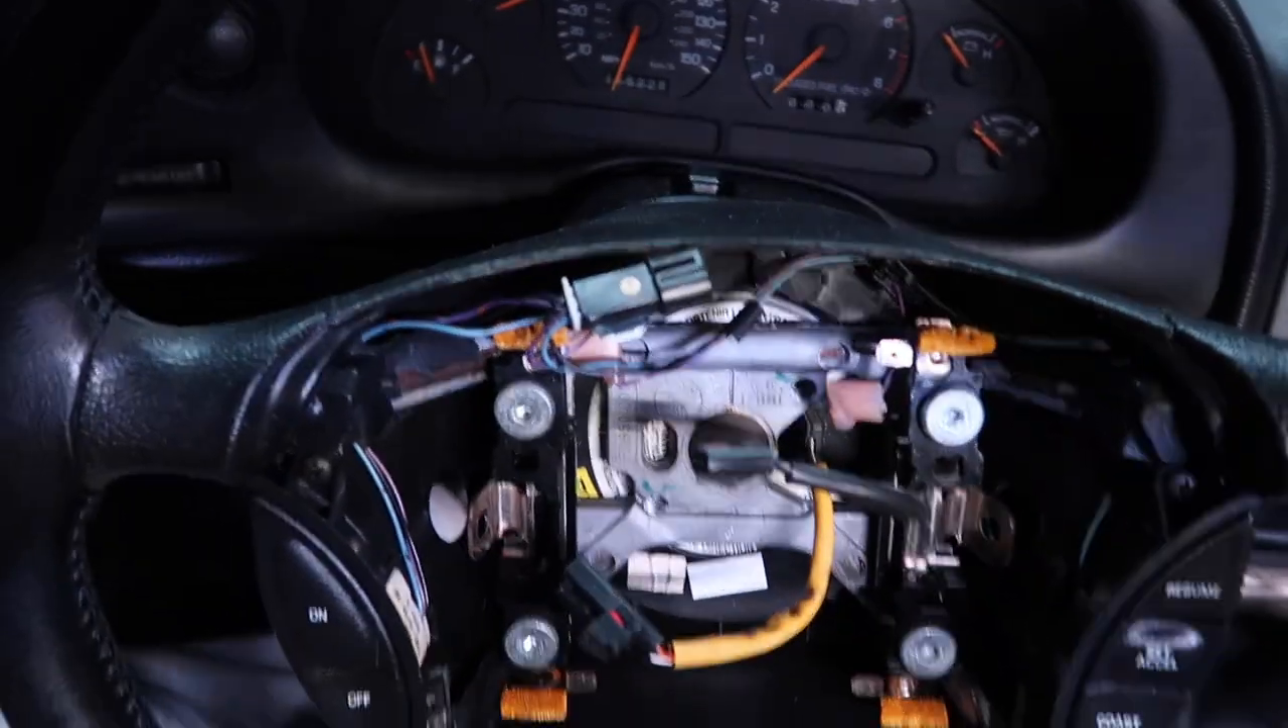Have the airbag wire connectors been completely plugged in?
No.